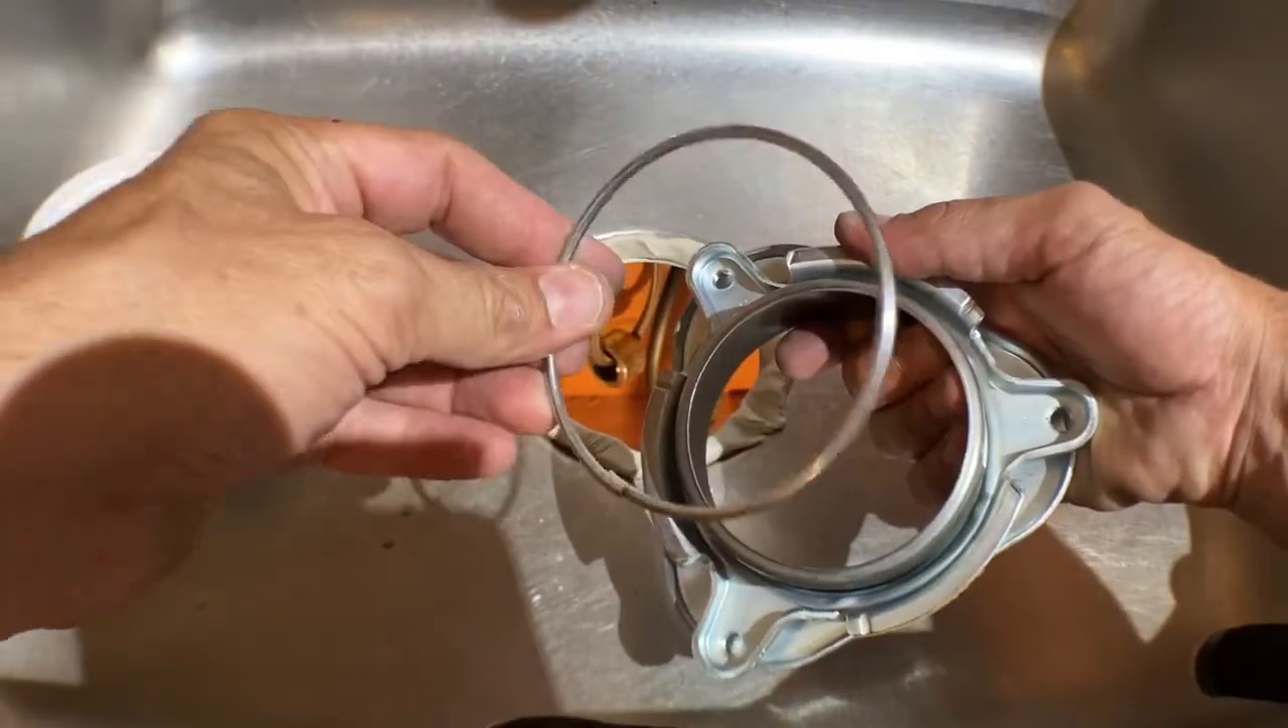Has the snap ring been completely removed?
Yes.